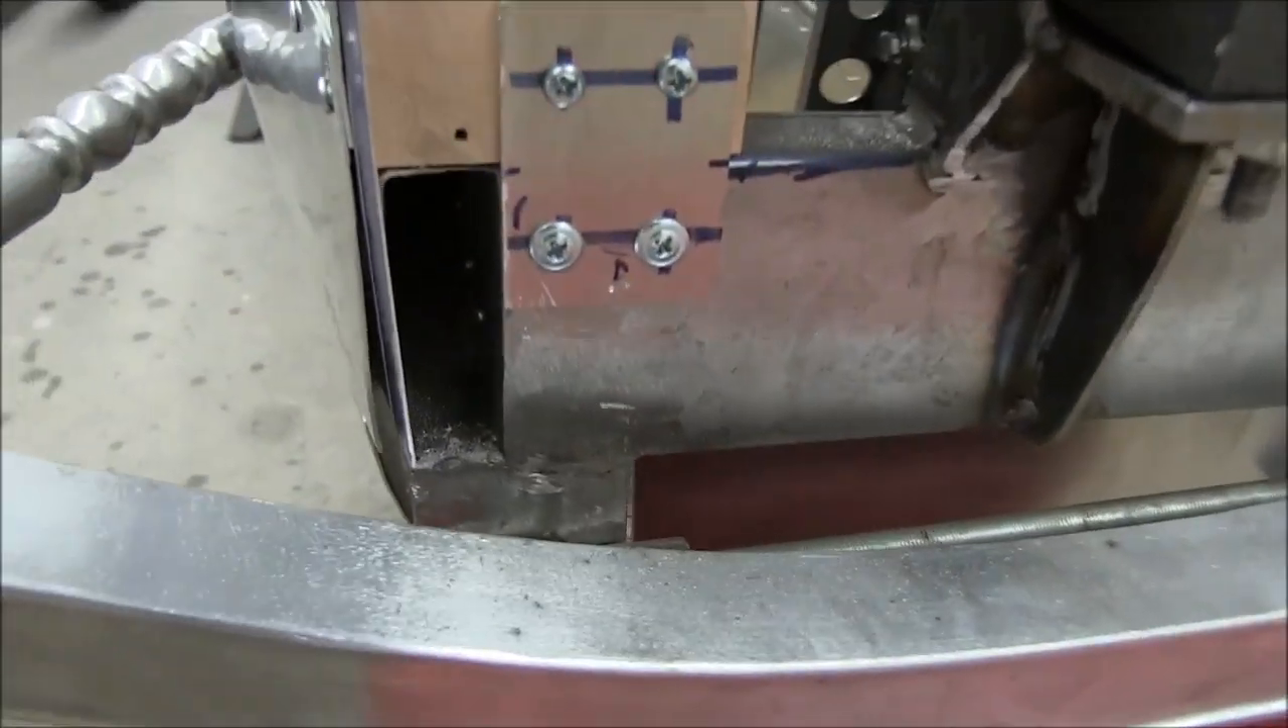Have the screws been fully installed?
Yes.